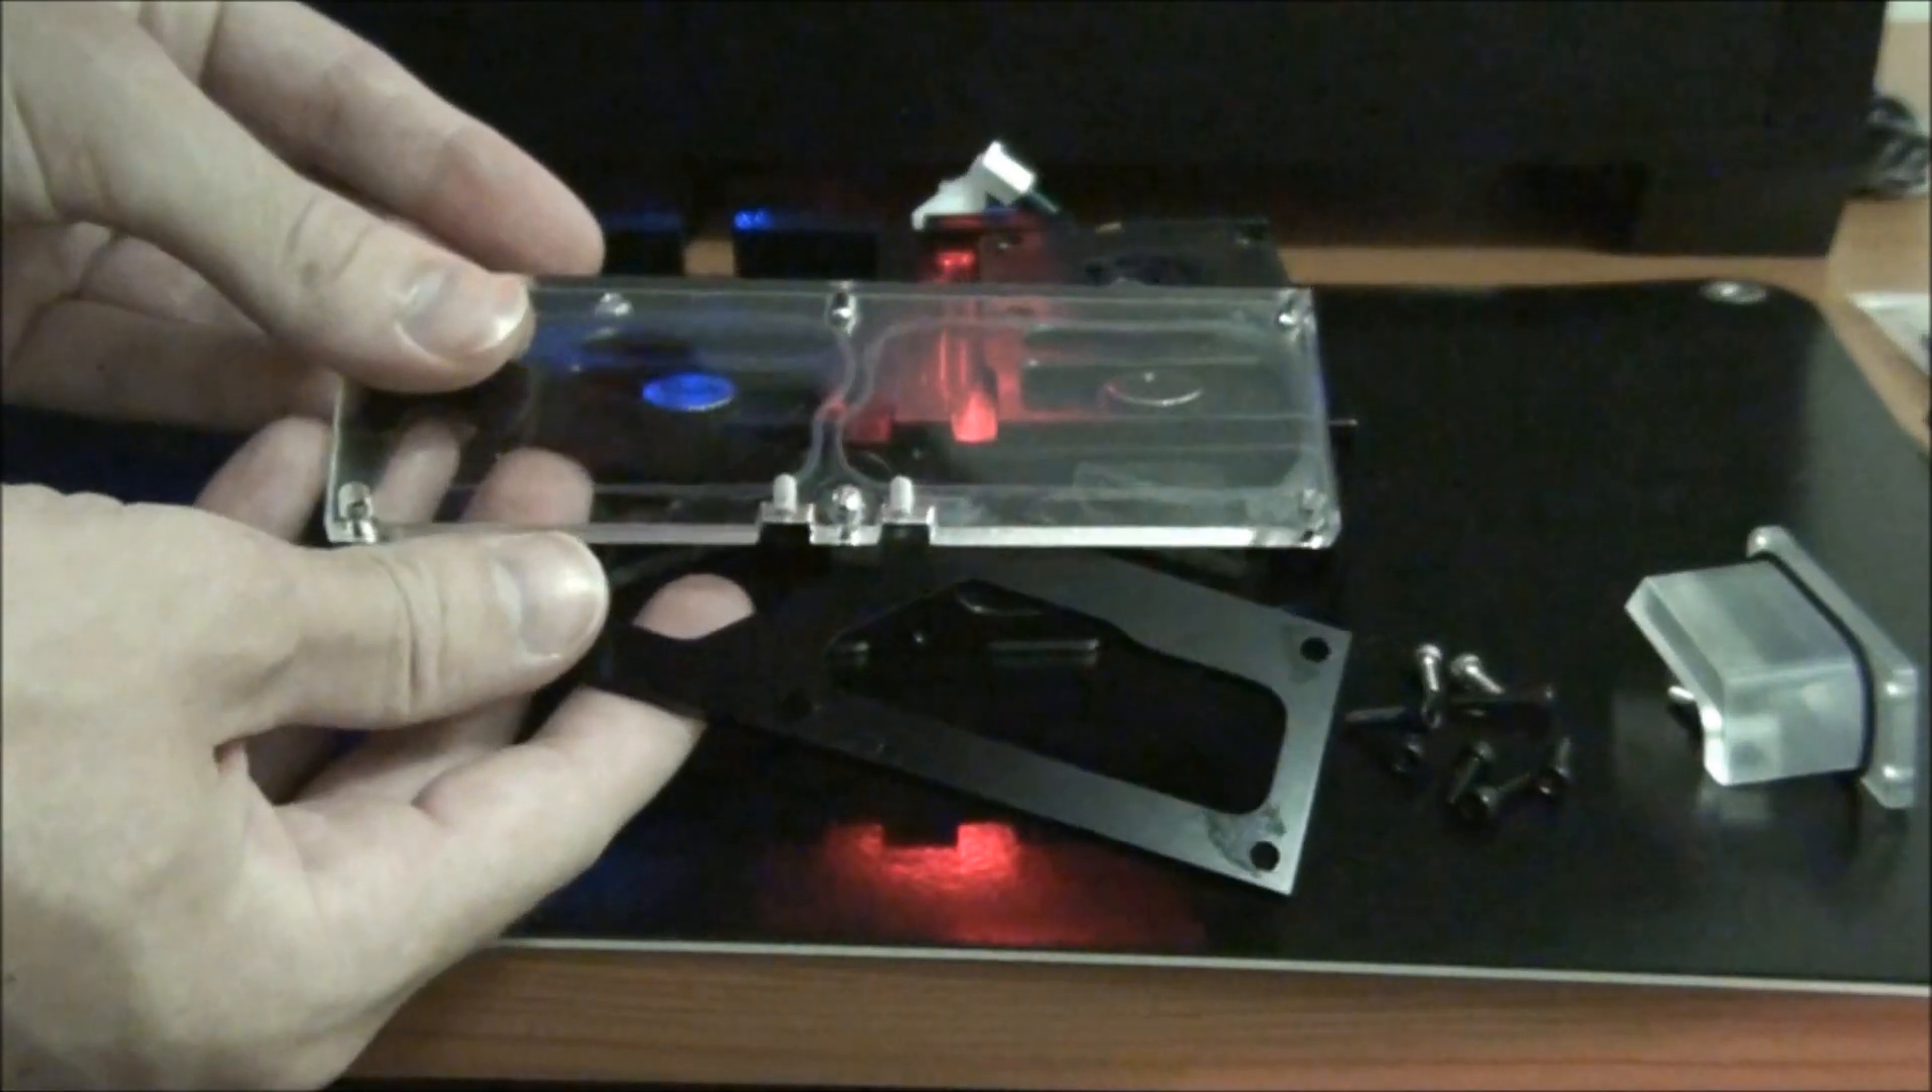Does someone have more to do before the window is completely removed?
No.